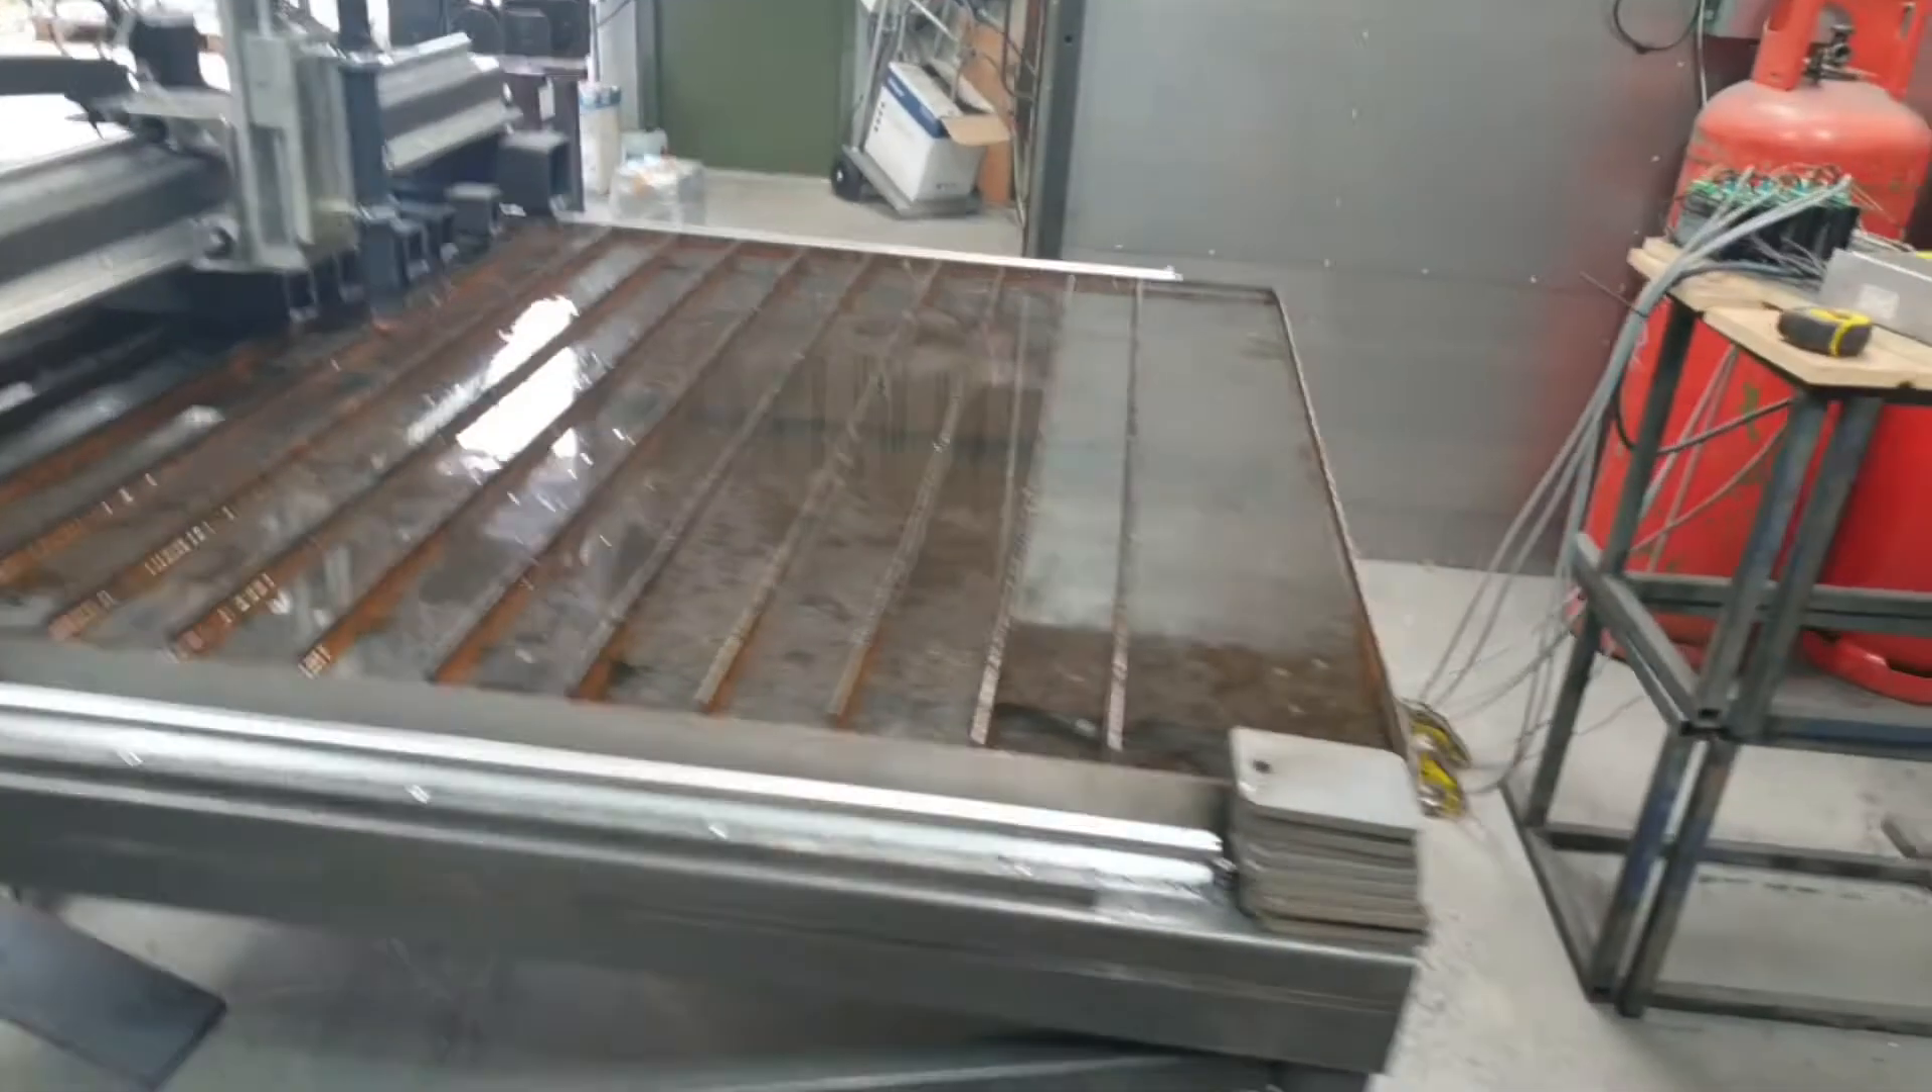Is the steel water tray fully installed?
Yes.